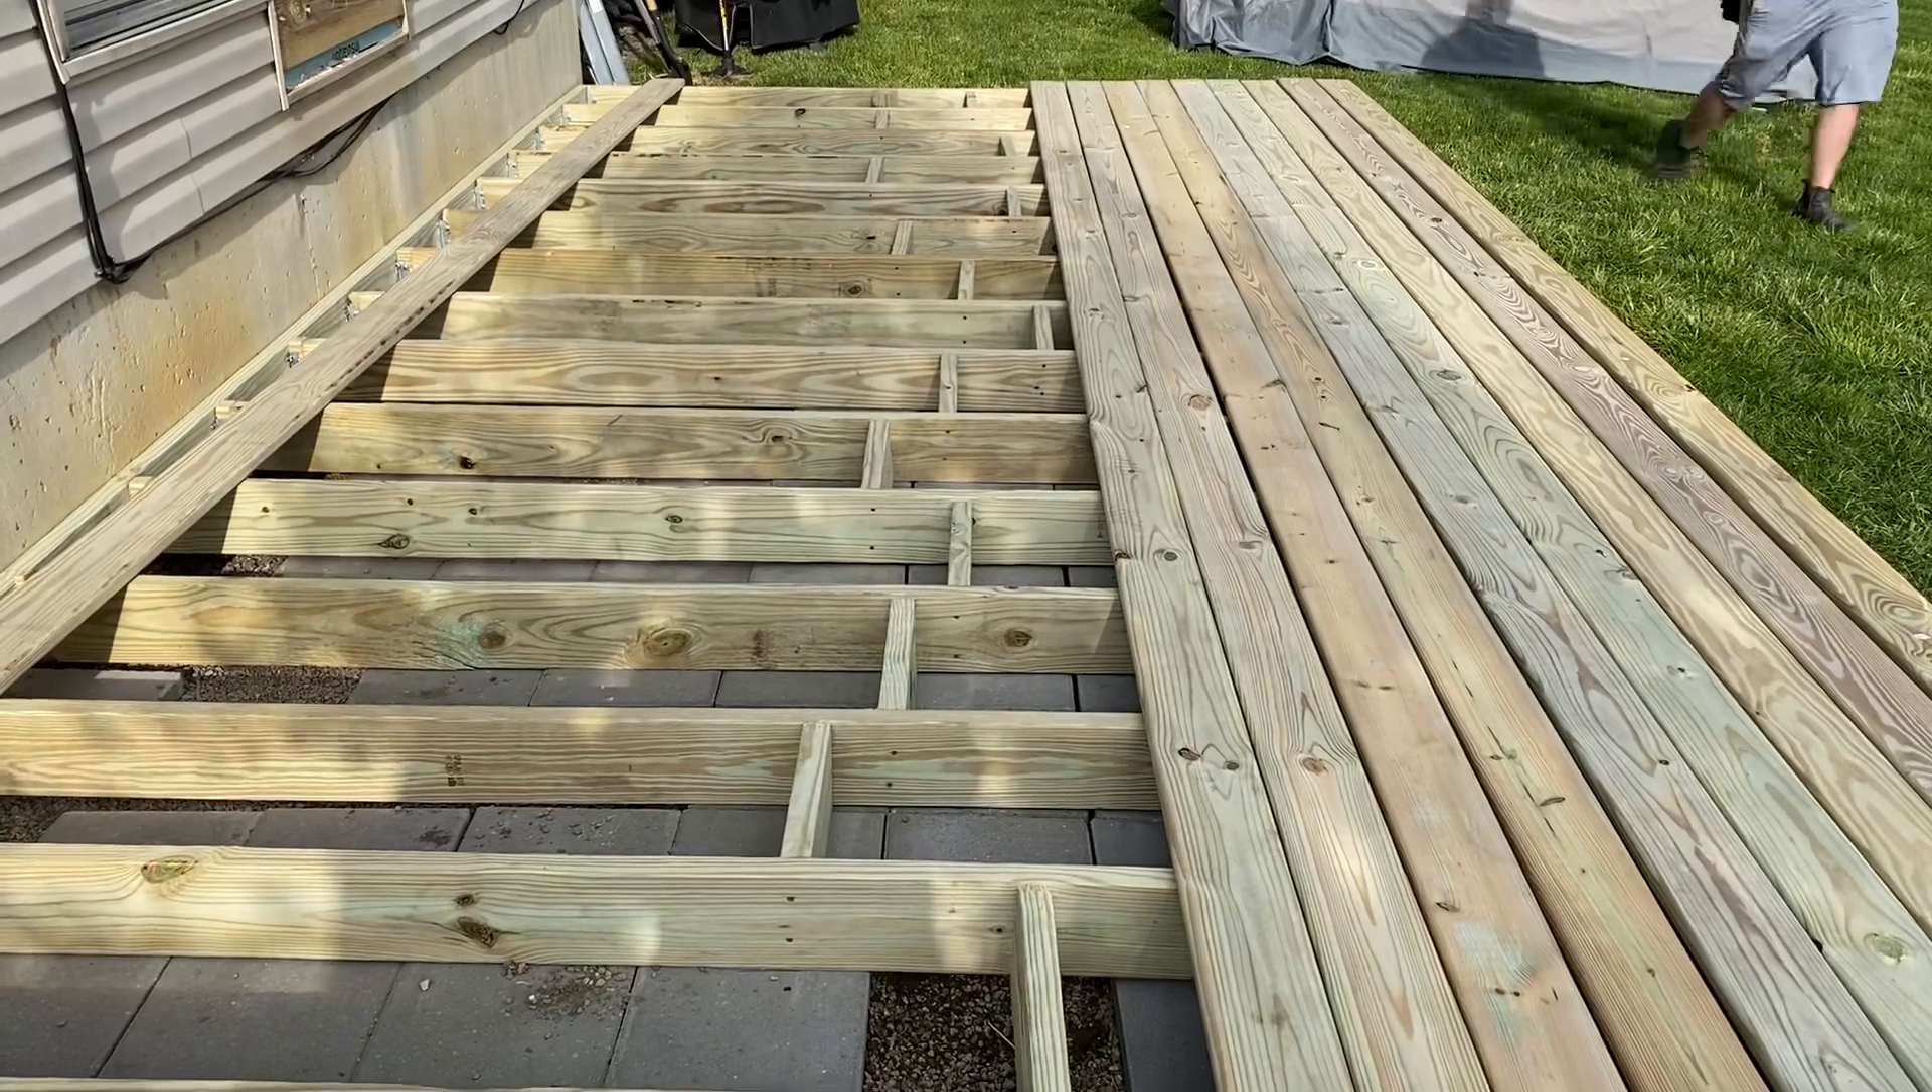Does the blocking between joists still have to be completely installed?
No.